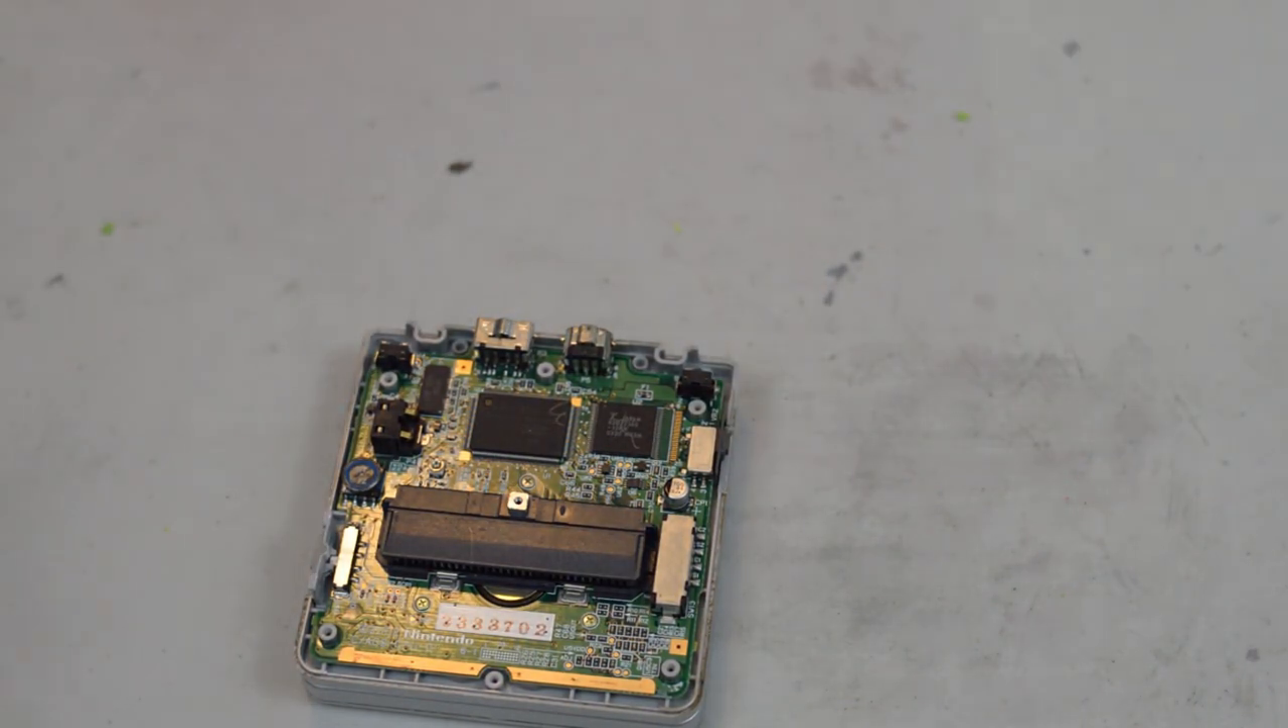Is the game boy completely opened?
Yes.